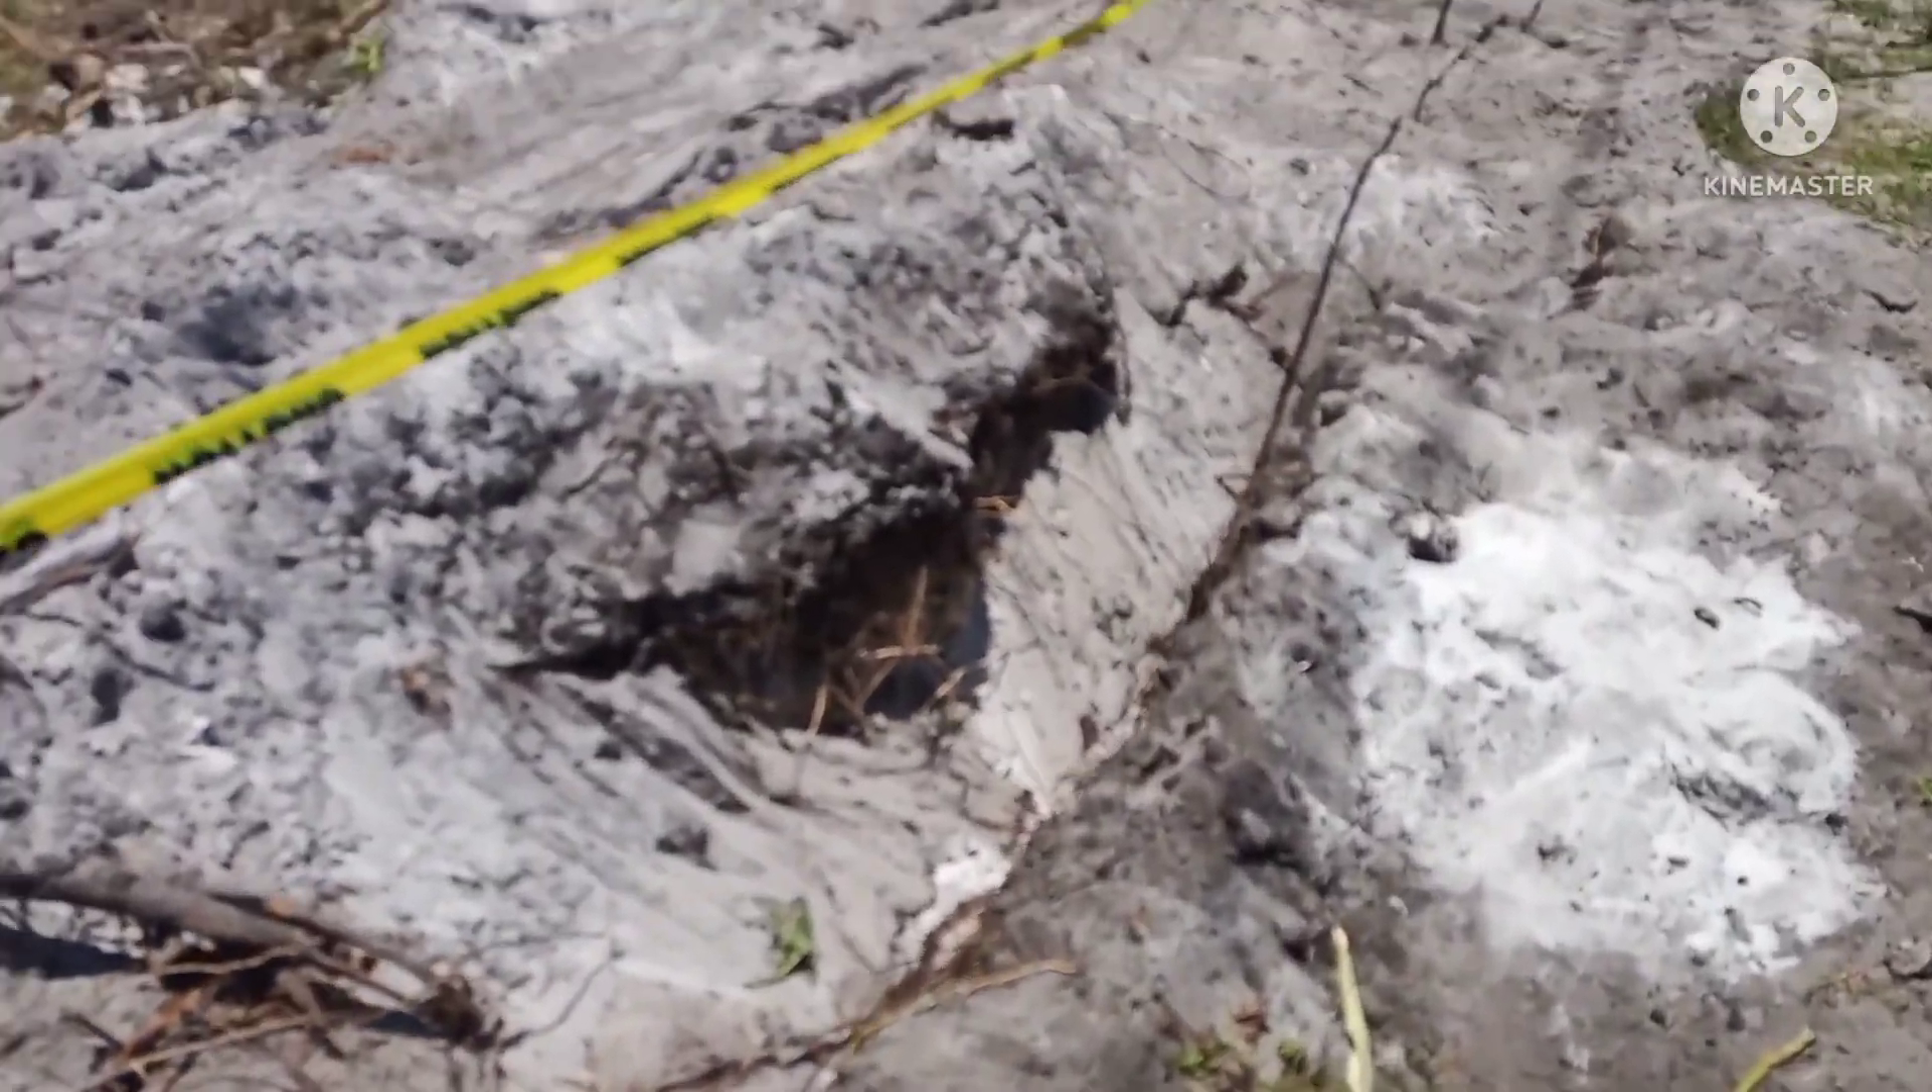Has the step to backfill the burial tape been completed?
No.